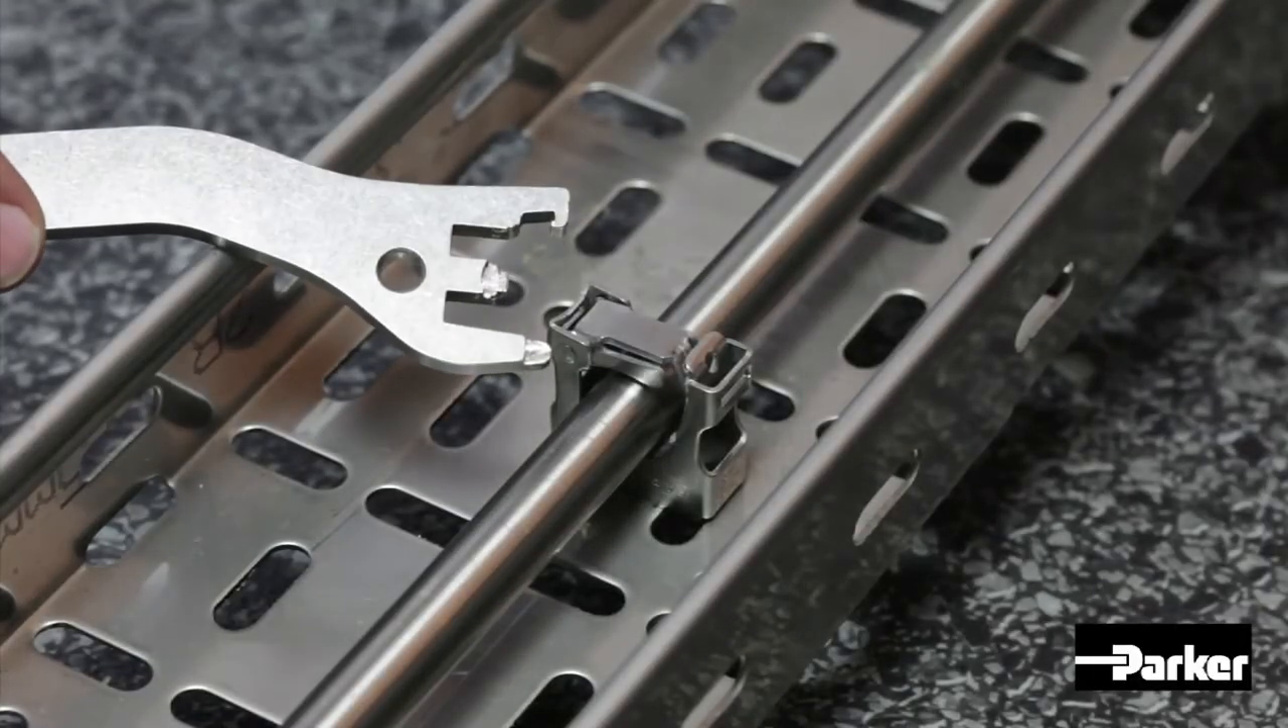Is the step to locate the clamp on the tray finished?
Yes.